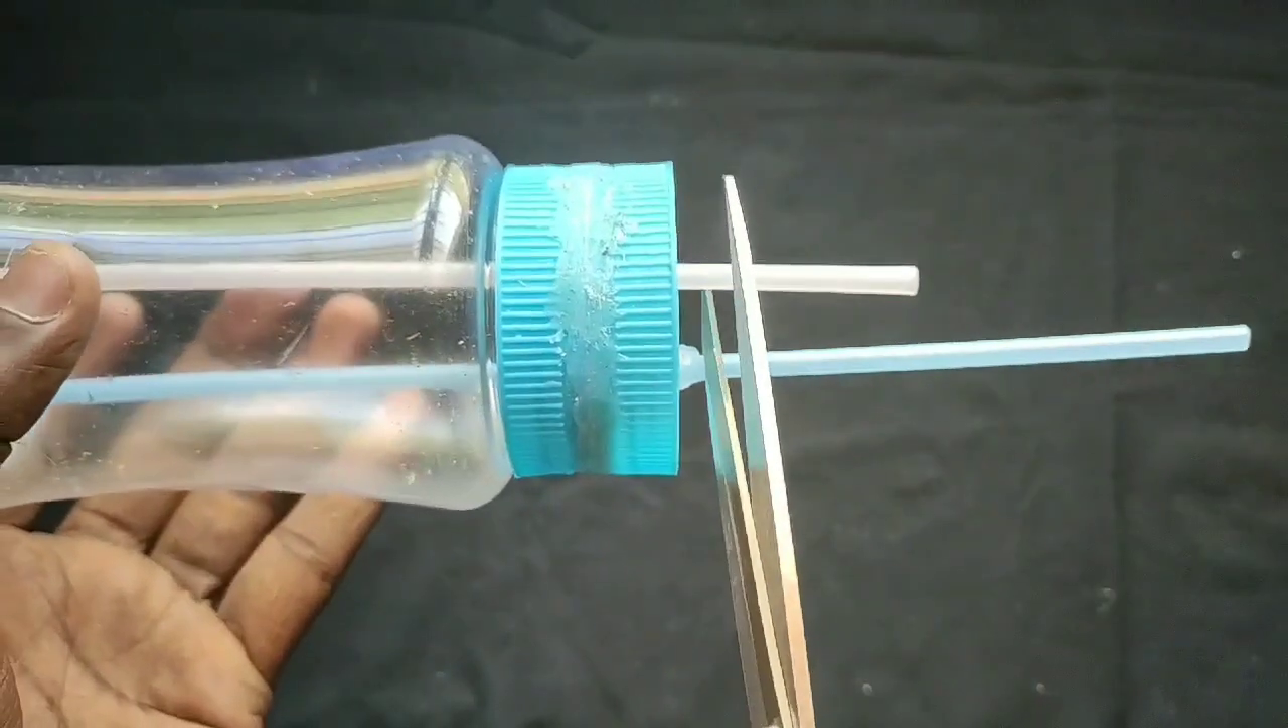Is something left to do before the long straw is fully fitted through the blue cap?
No.